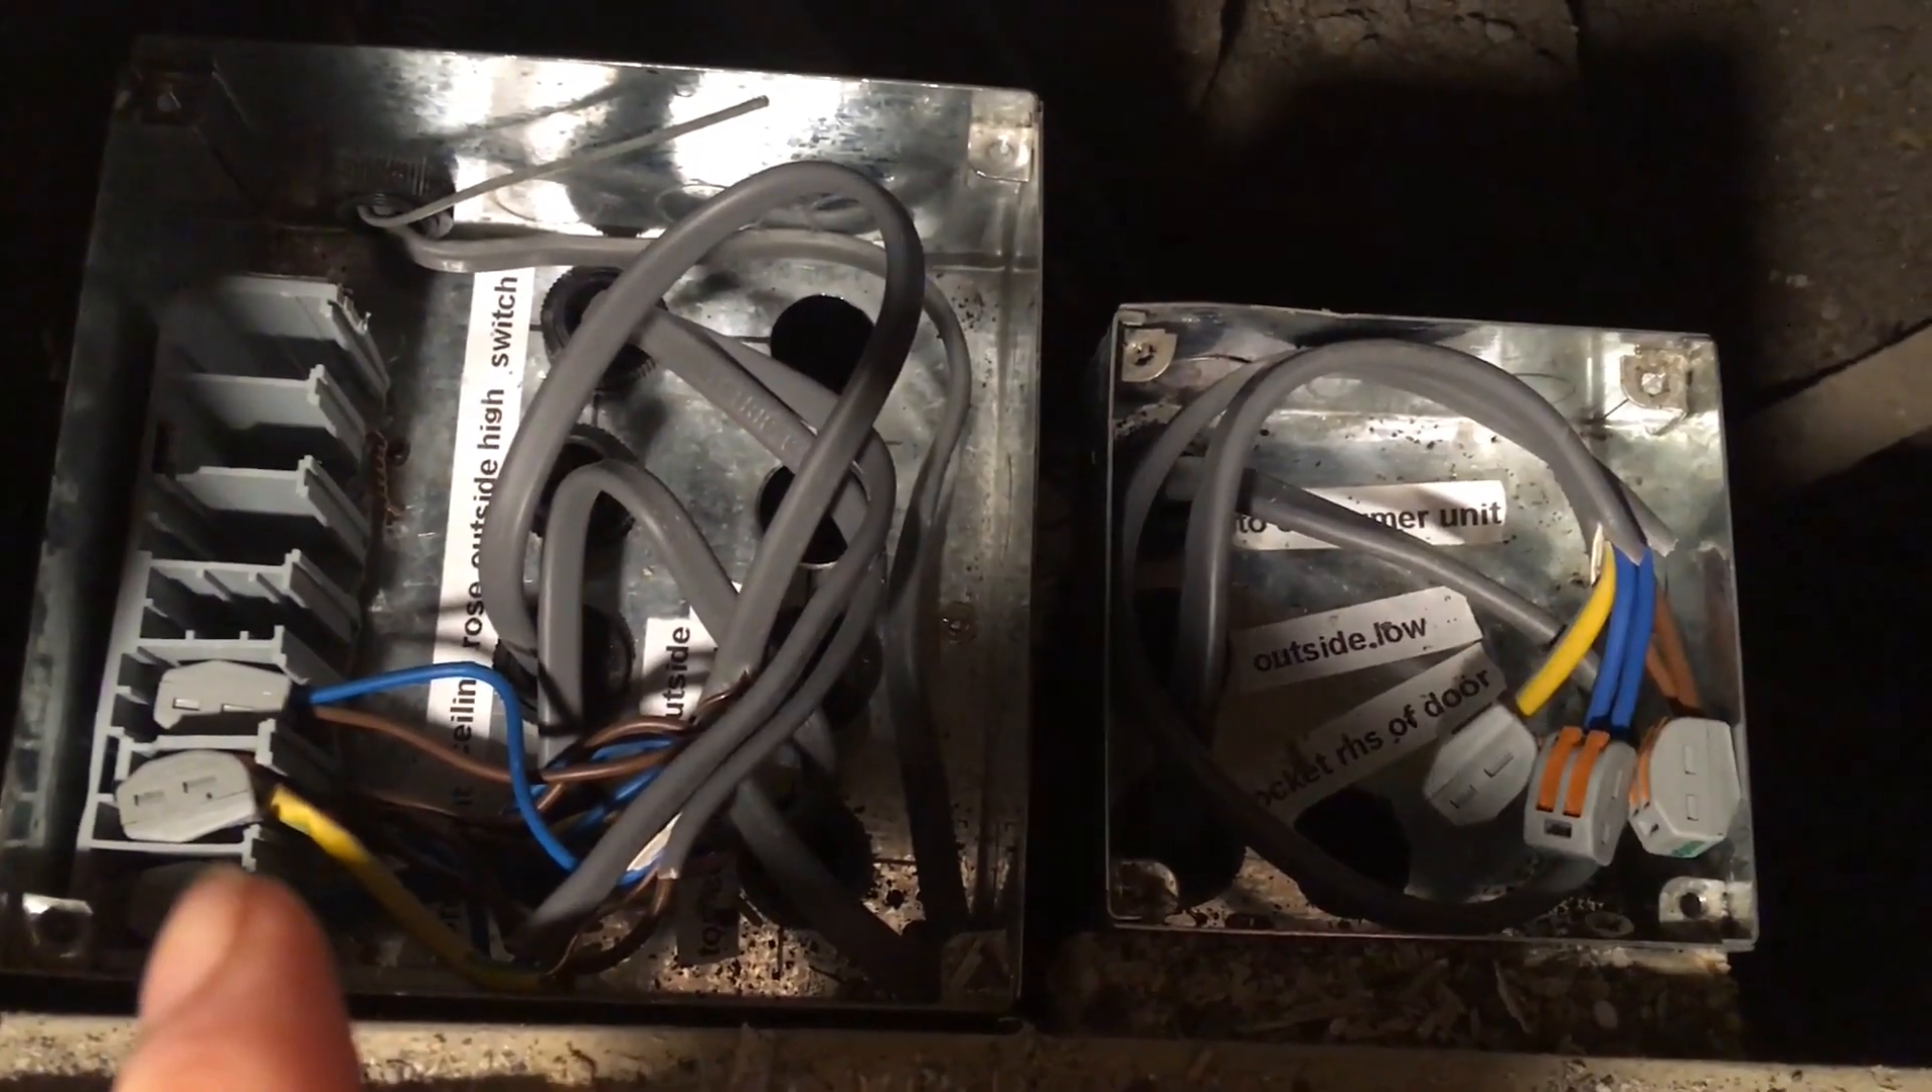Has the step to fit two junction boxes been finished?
Yes.